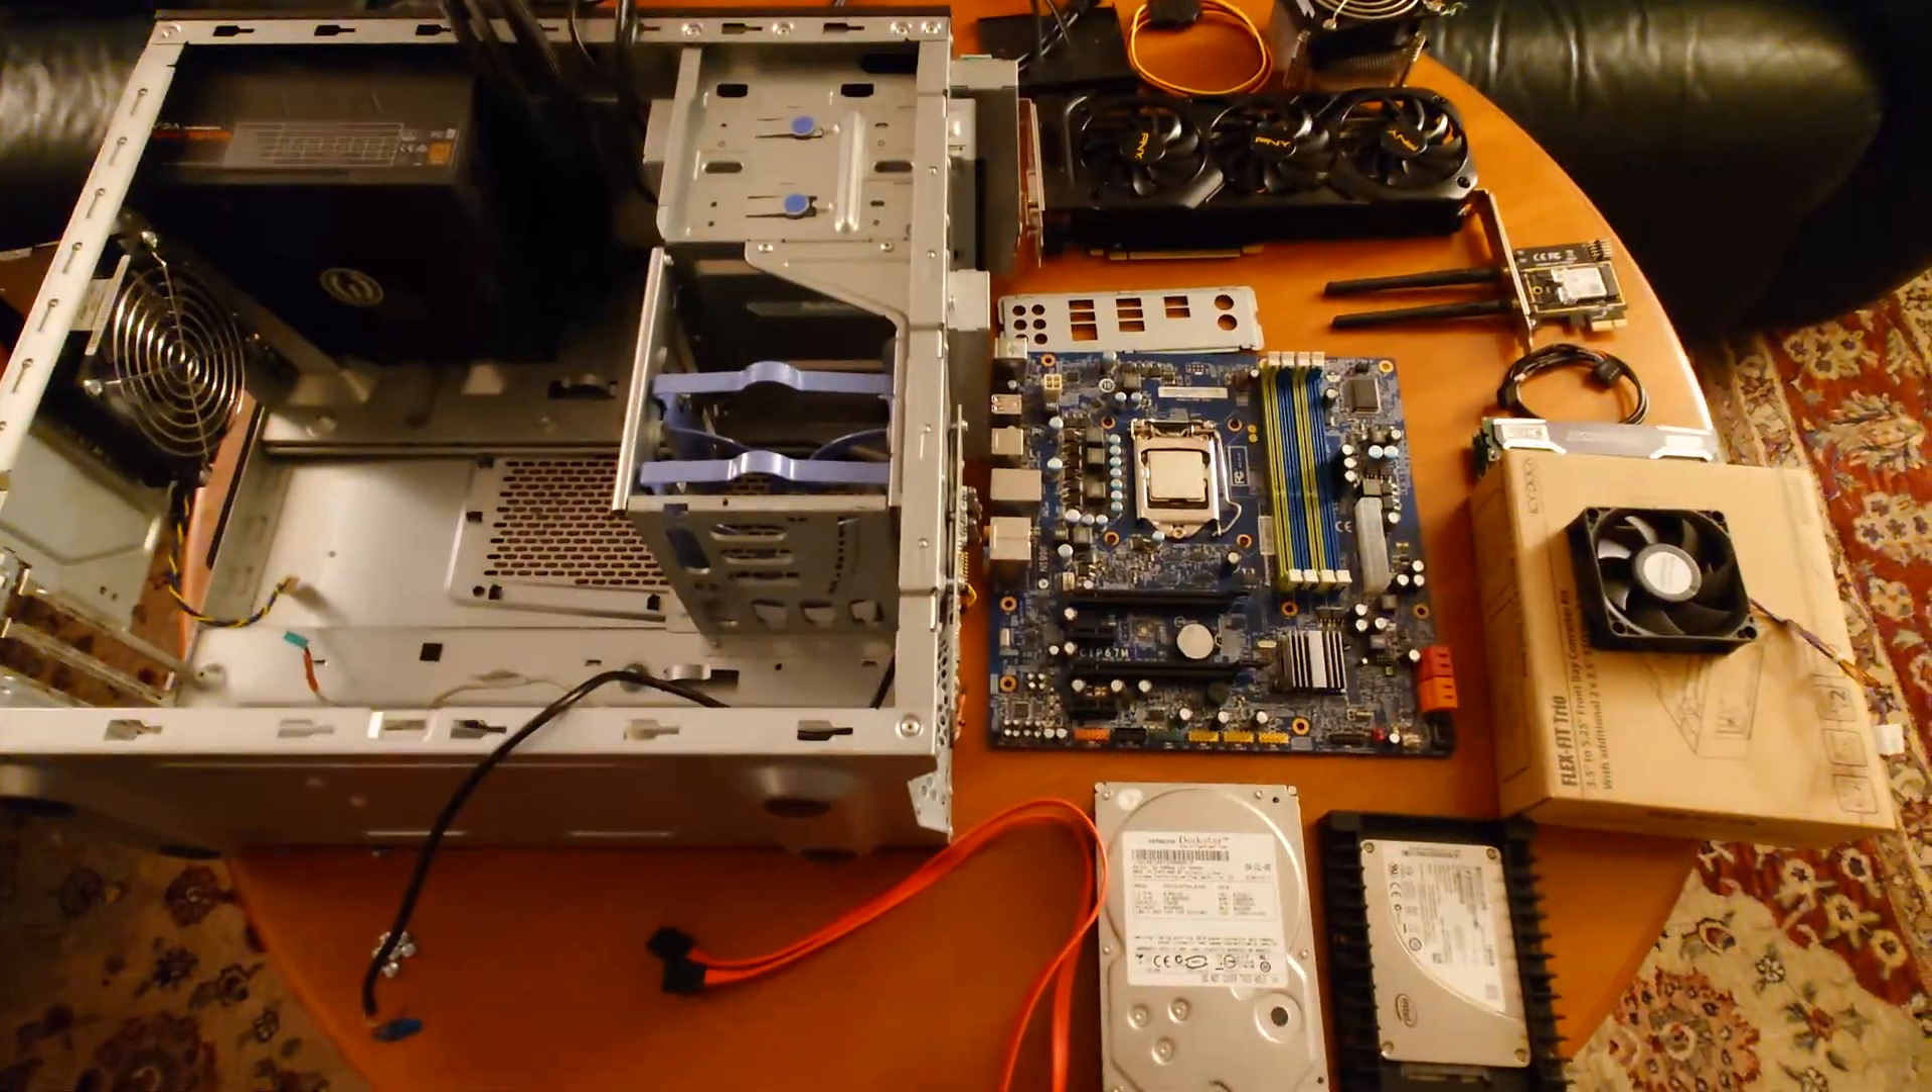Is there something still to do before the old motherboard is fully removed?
No.